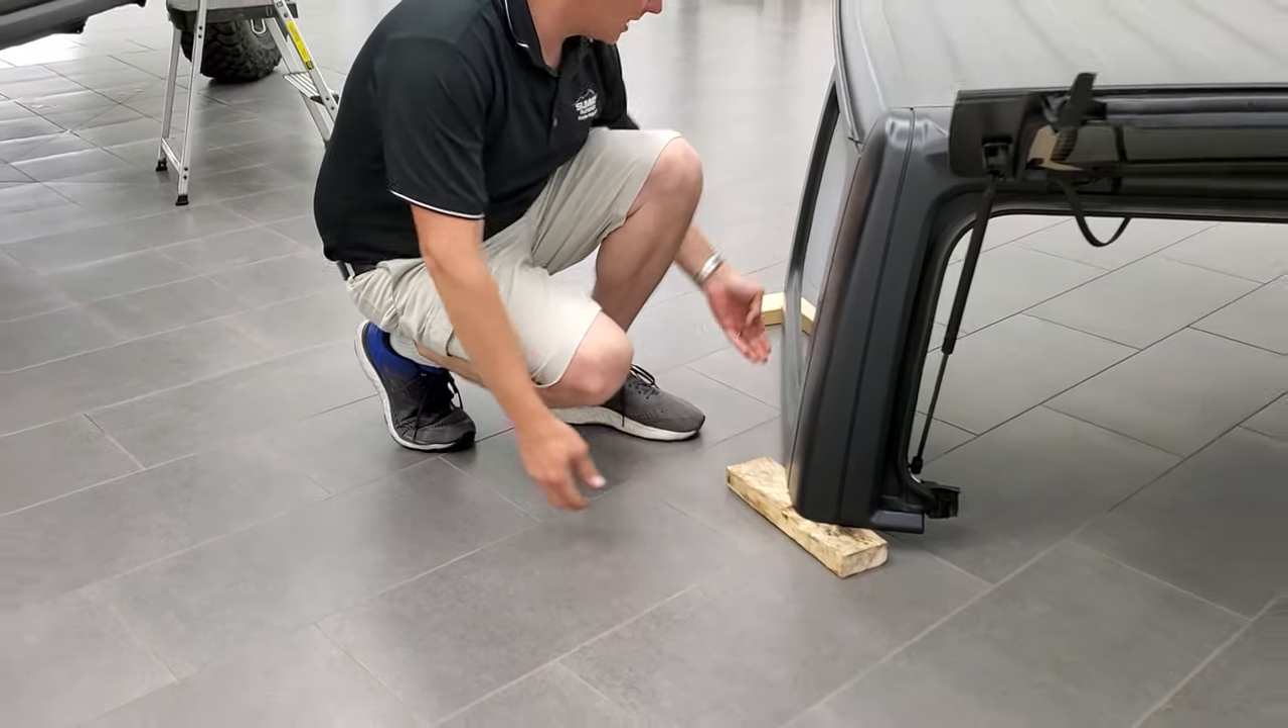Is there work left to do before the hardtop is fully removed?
No.